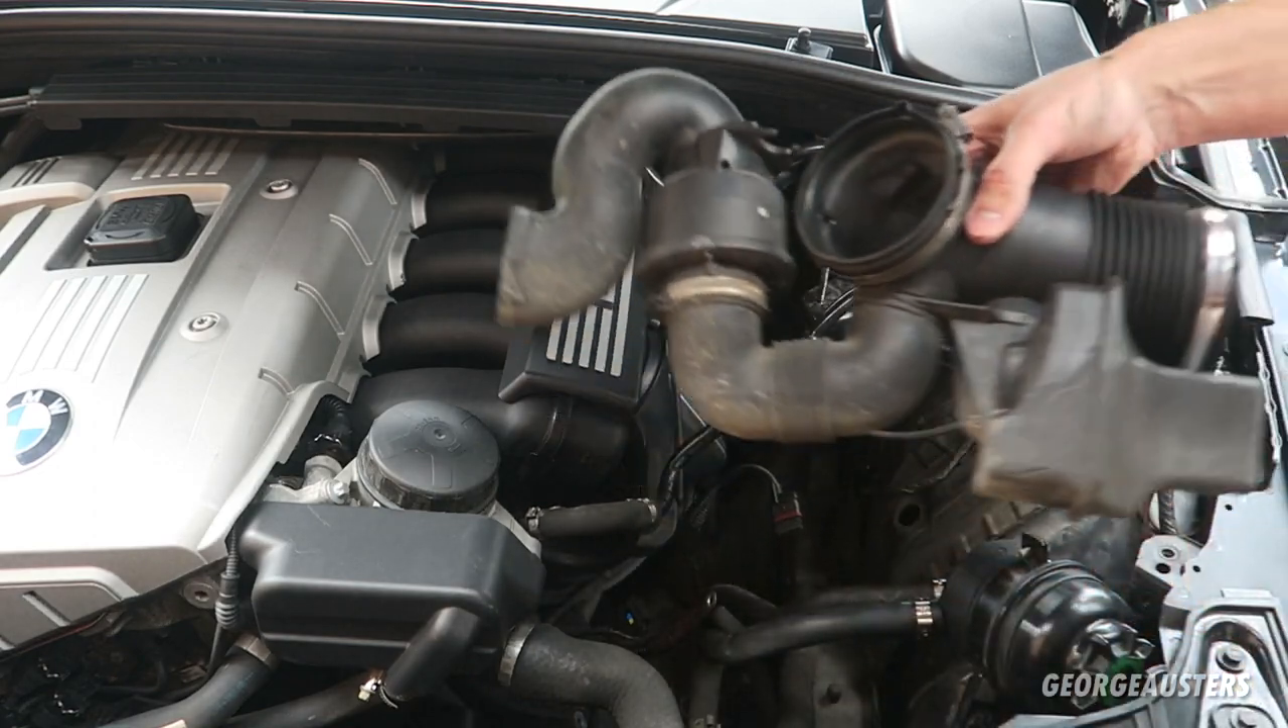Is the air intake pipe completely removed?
Yes.